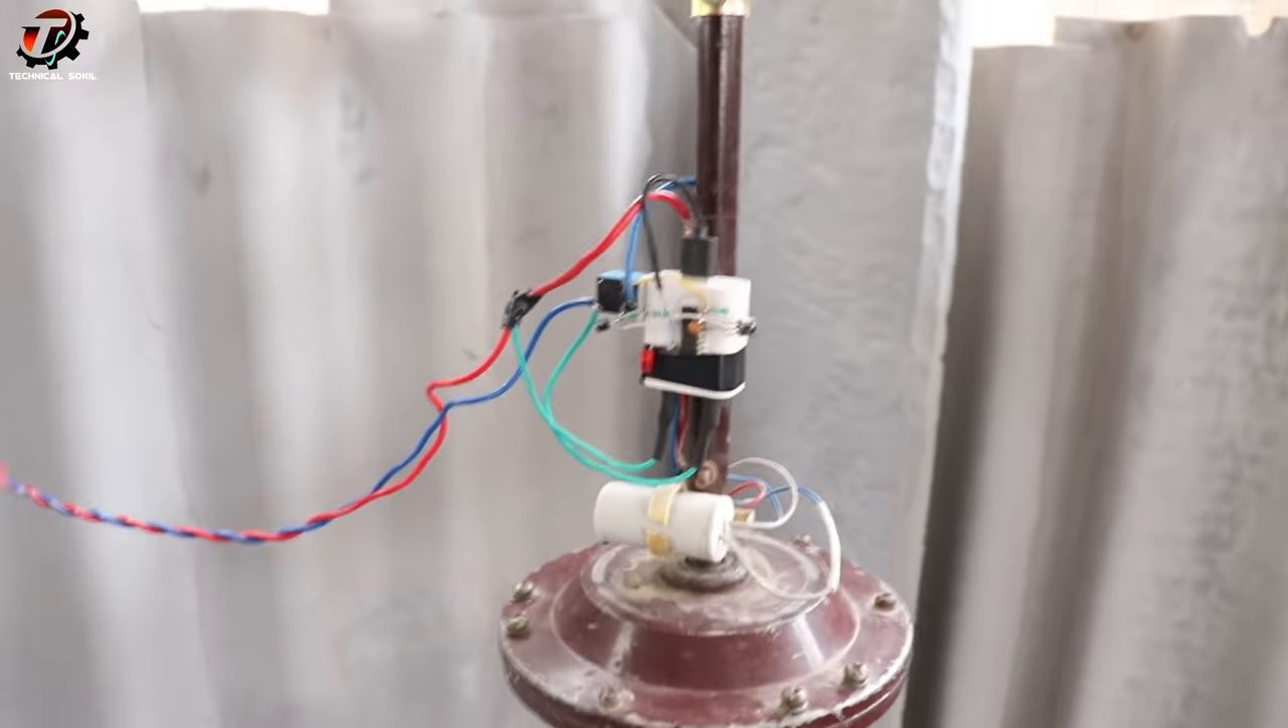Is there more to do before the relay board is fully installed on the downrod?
No.